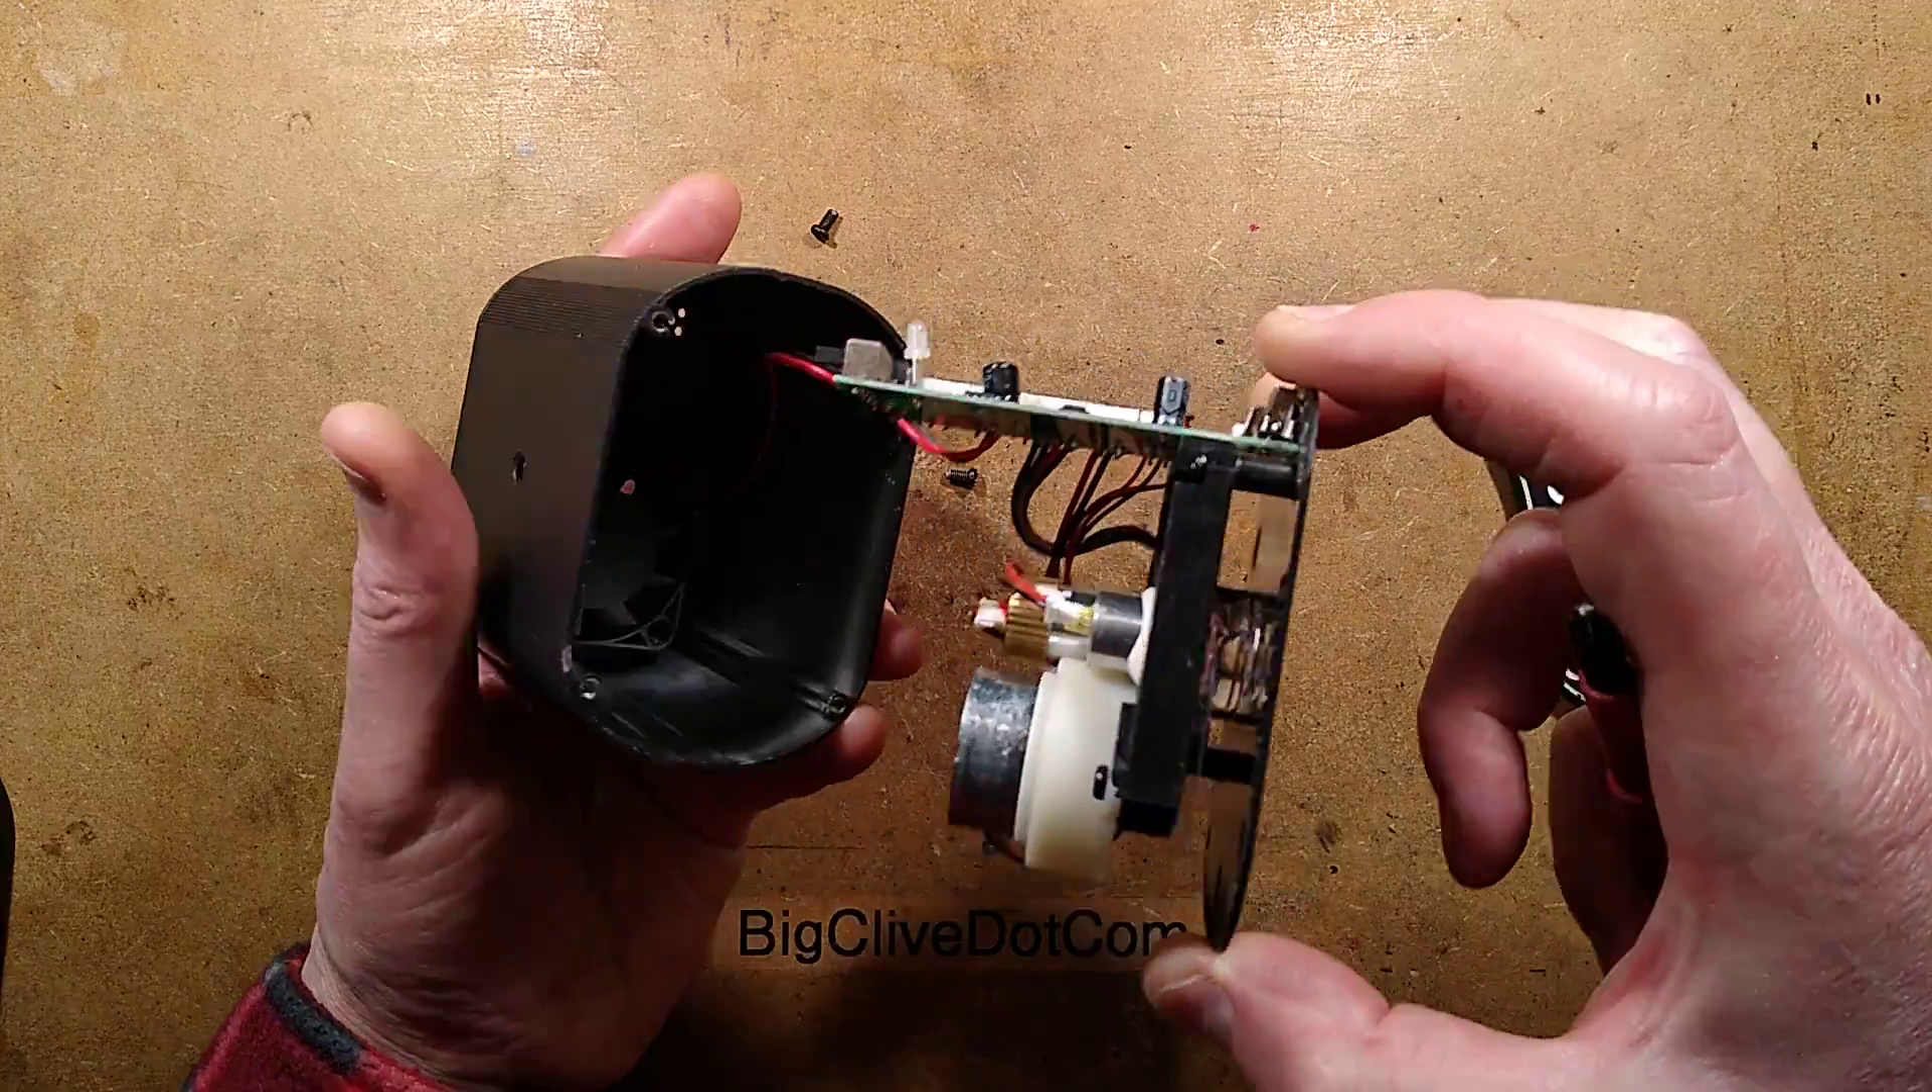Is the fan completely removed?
No.